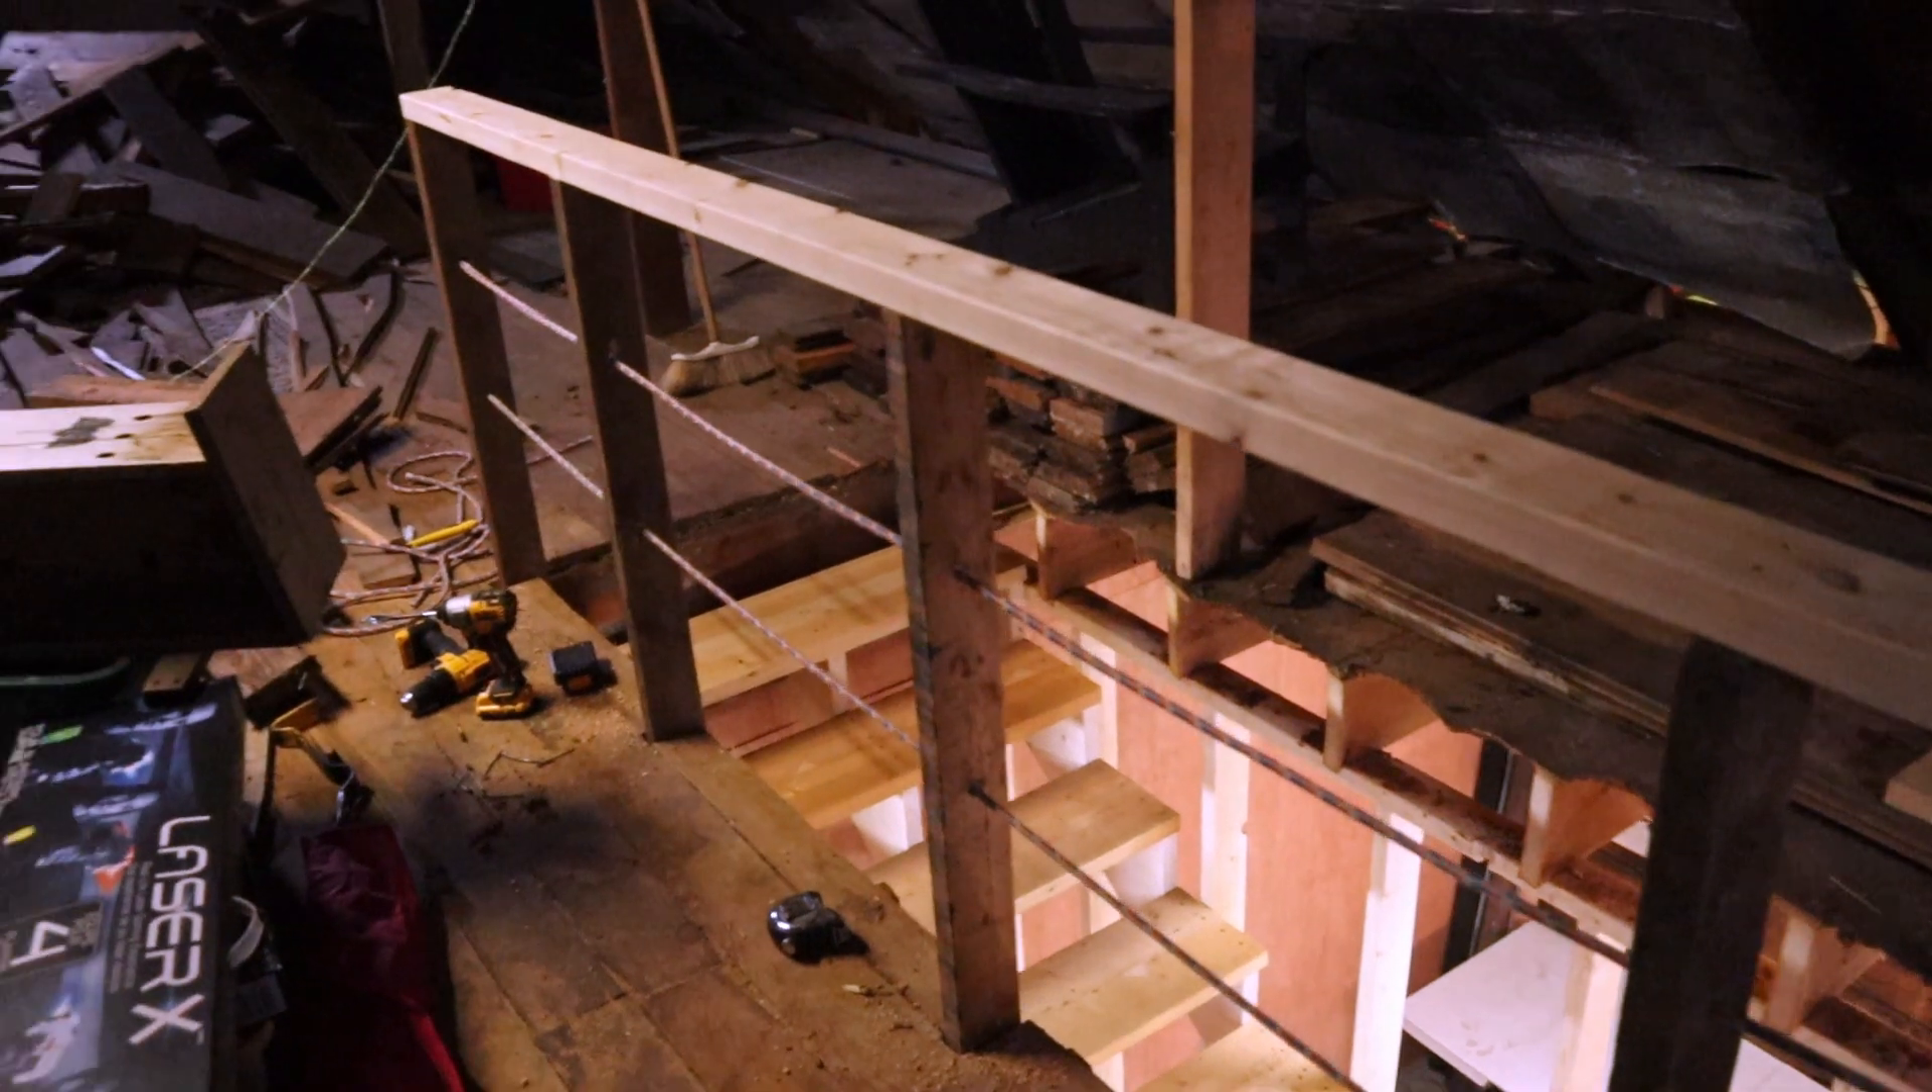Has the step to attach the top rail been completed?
Yes.